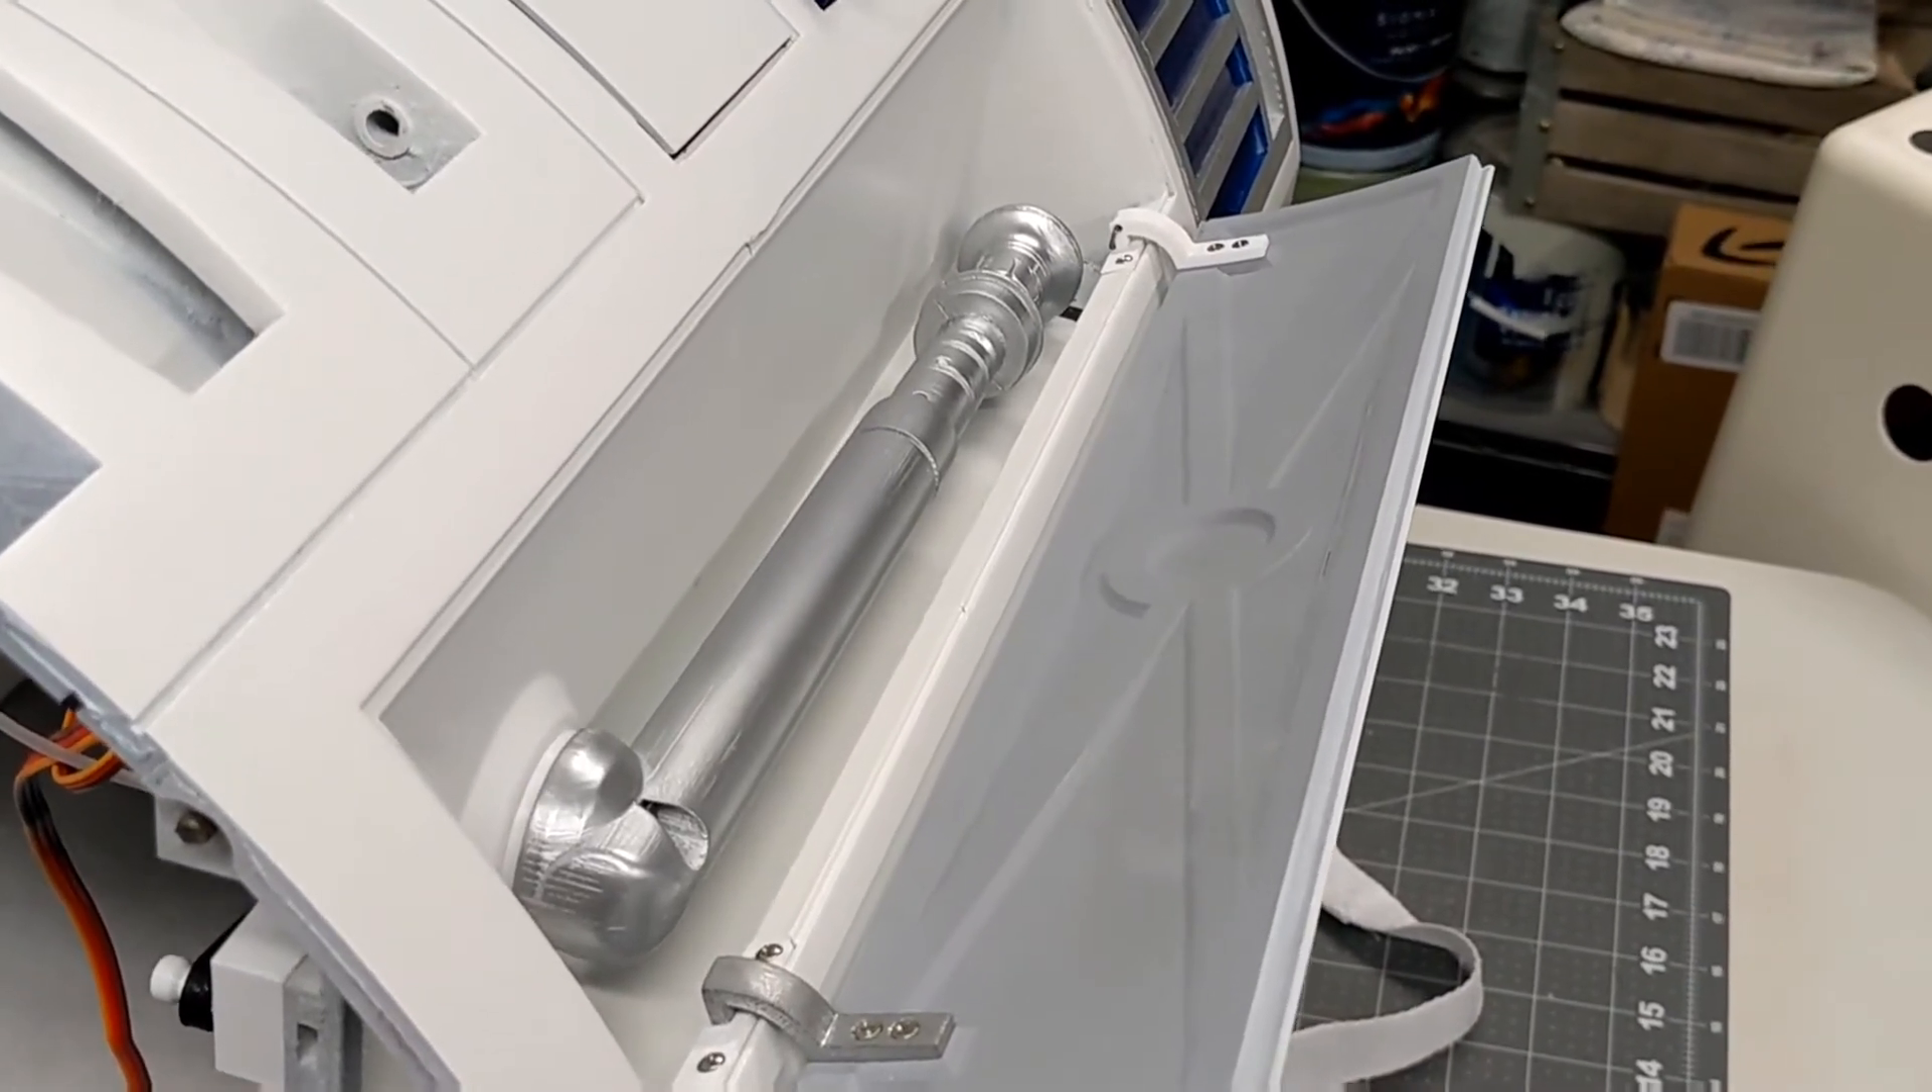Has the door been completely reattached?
Yes.